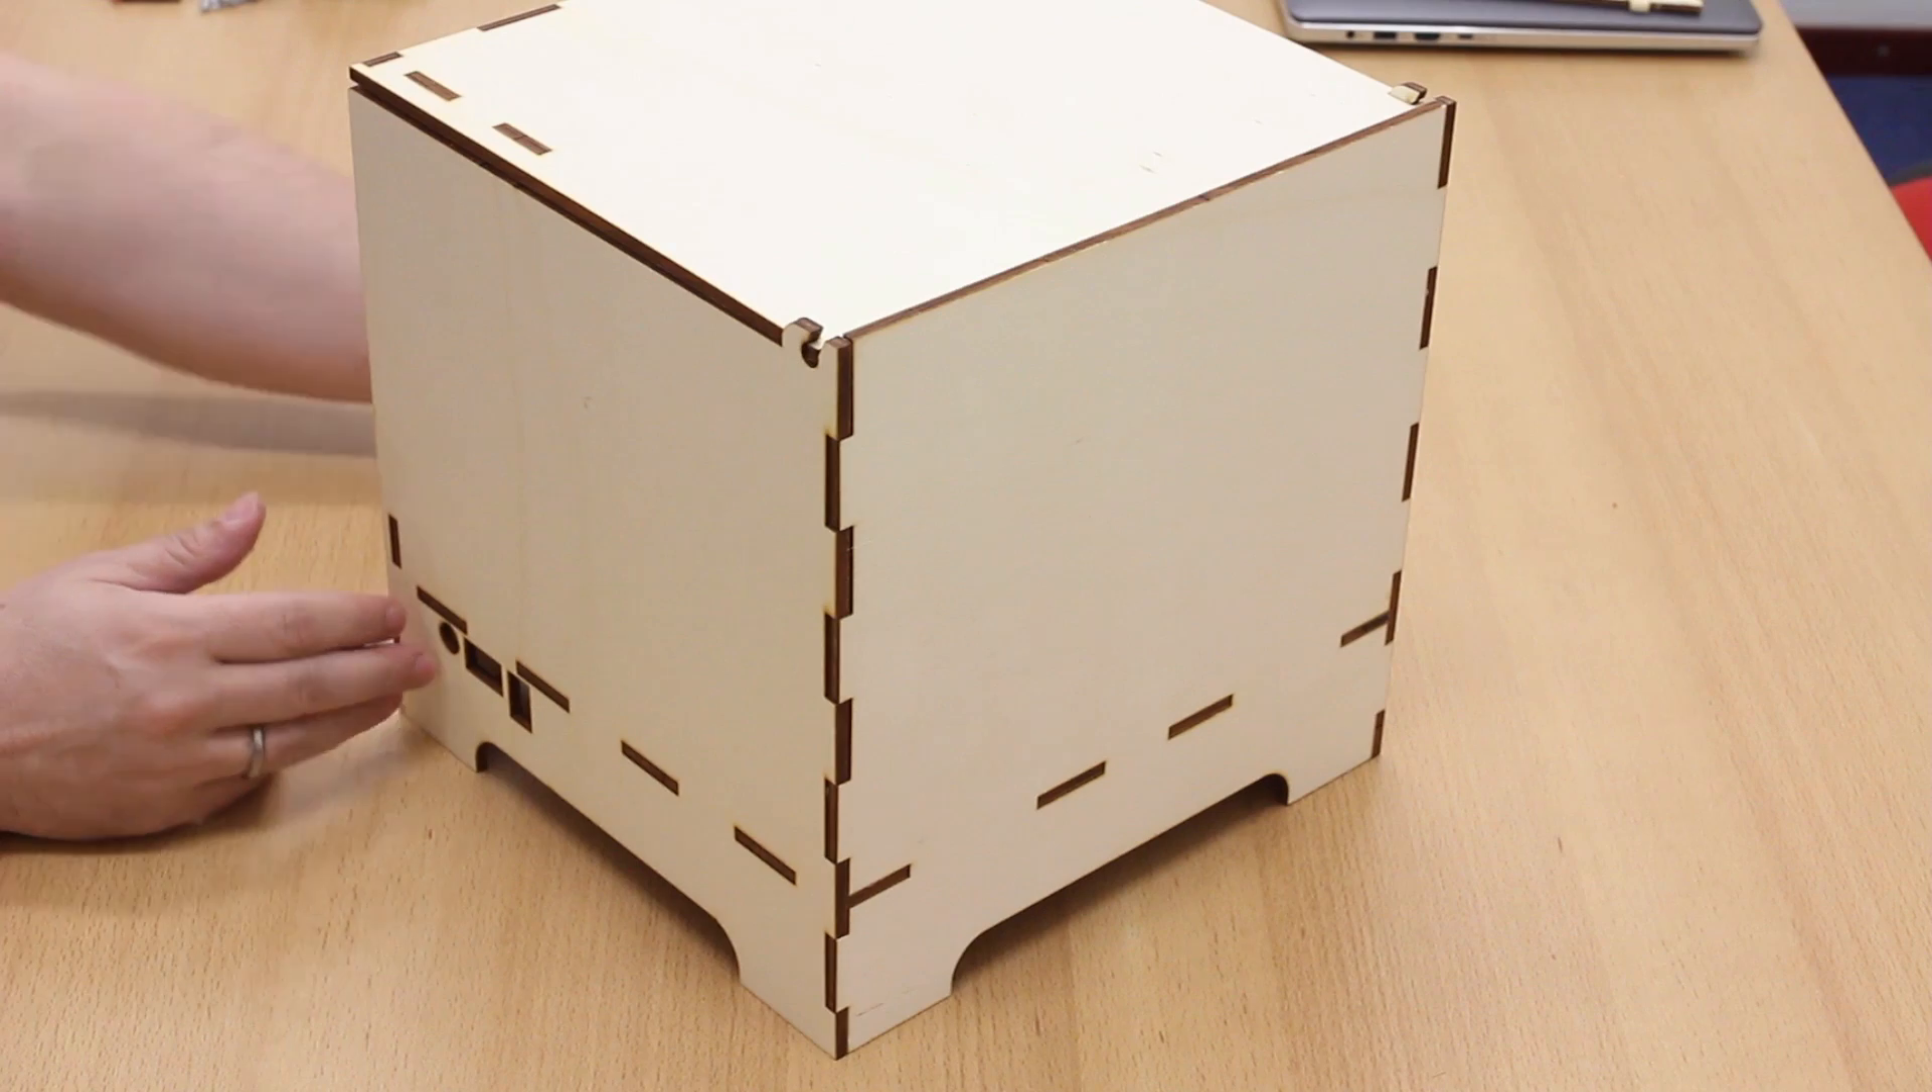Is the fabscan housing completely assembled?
Yes.